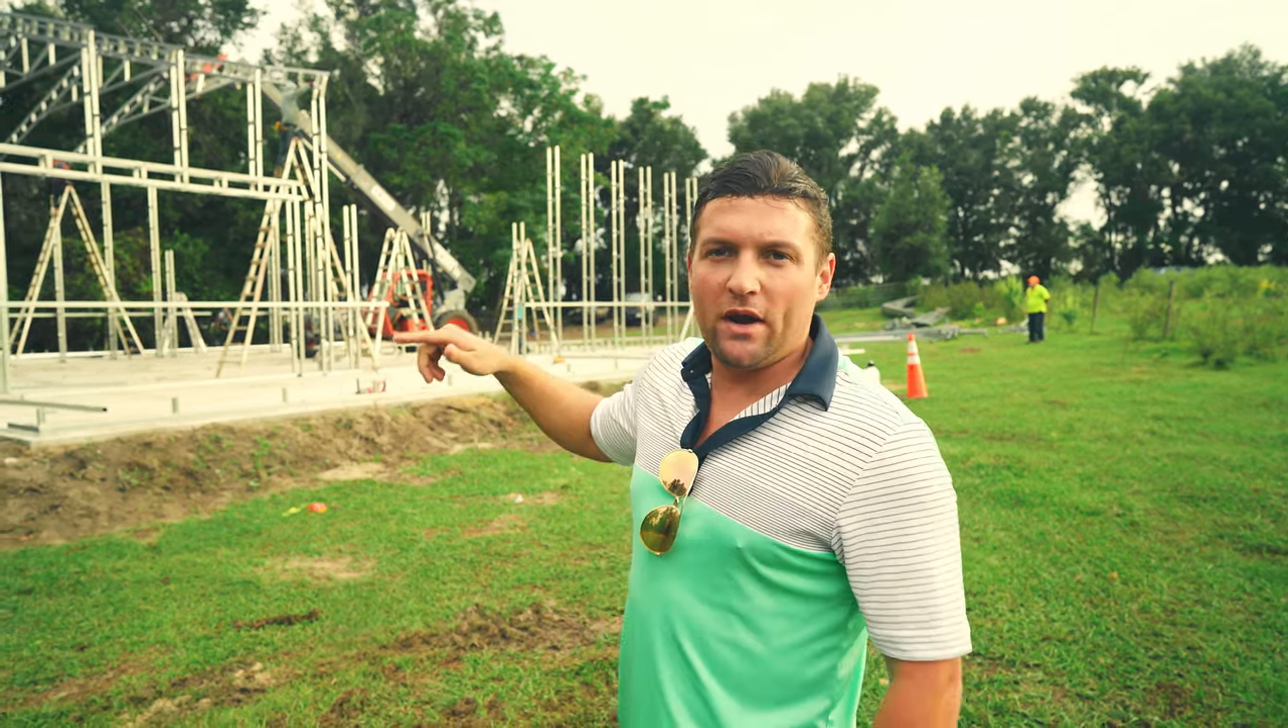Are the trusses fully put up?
No.